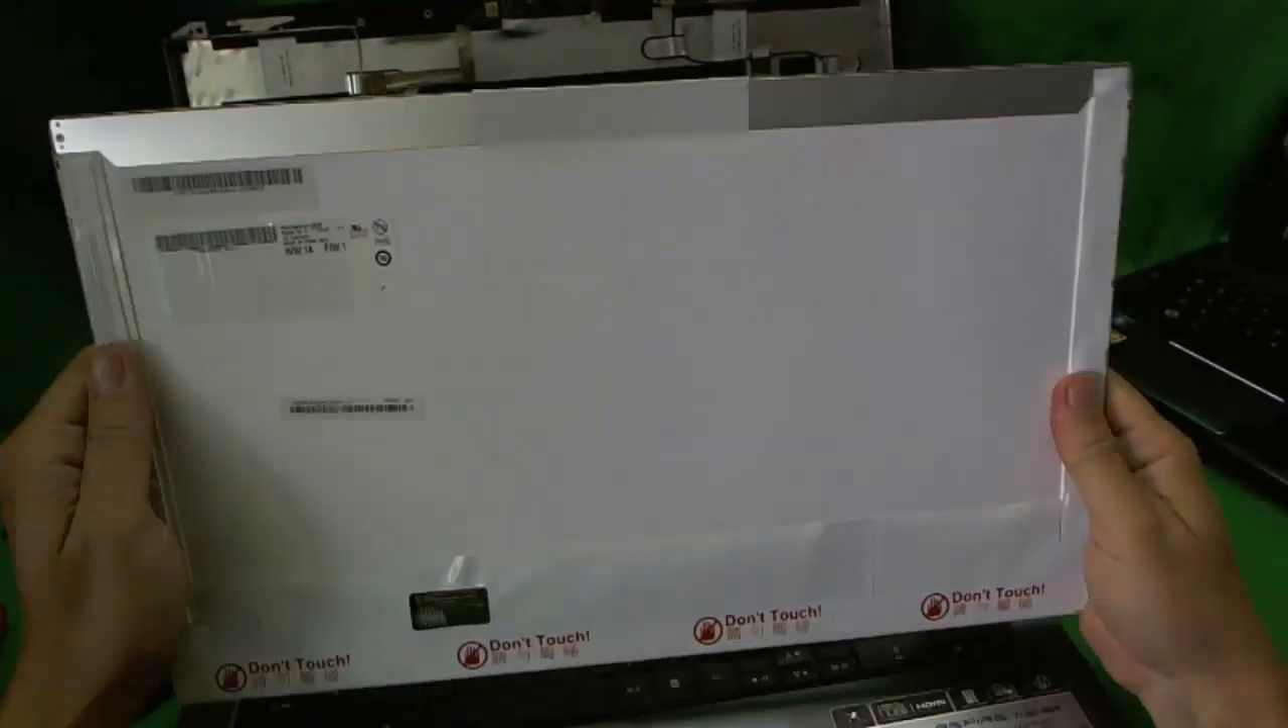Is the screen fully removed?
Yes.